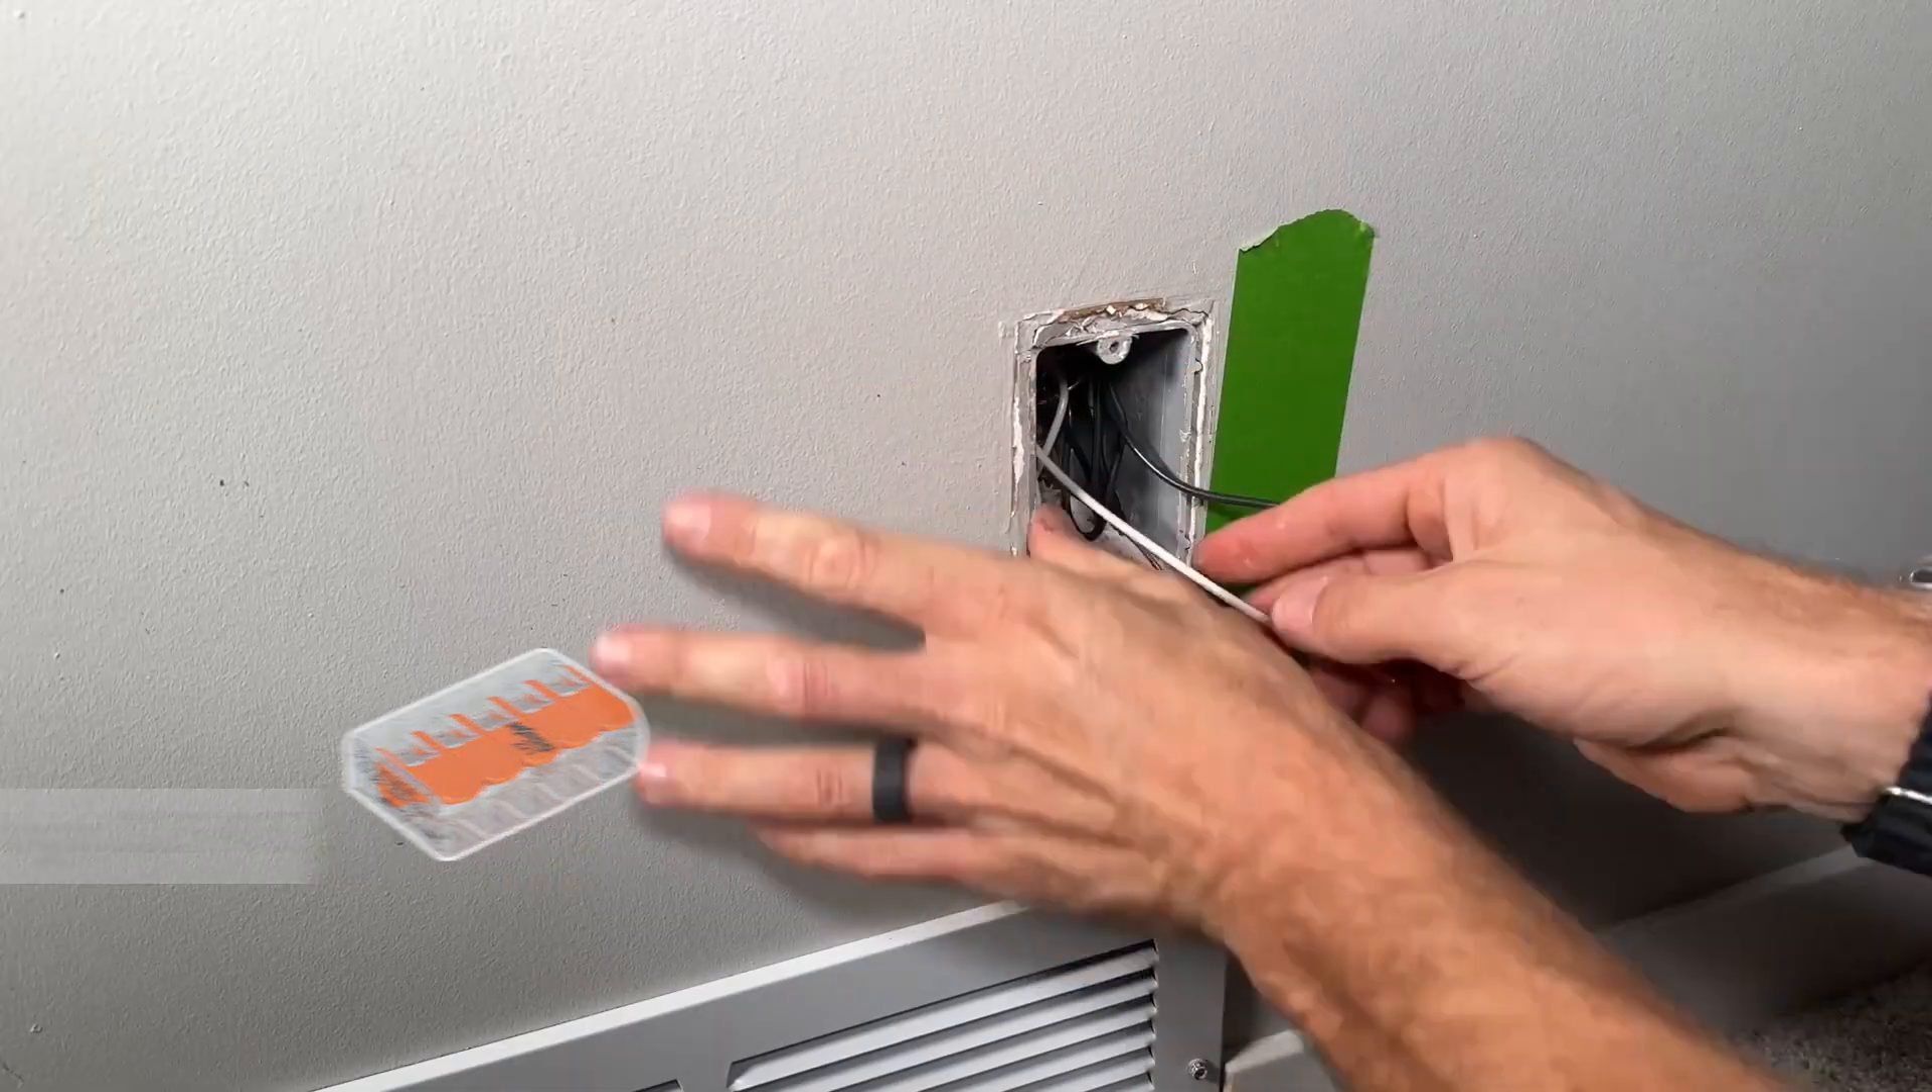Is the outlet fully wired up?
No.